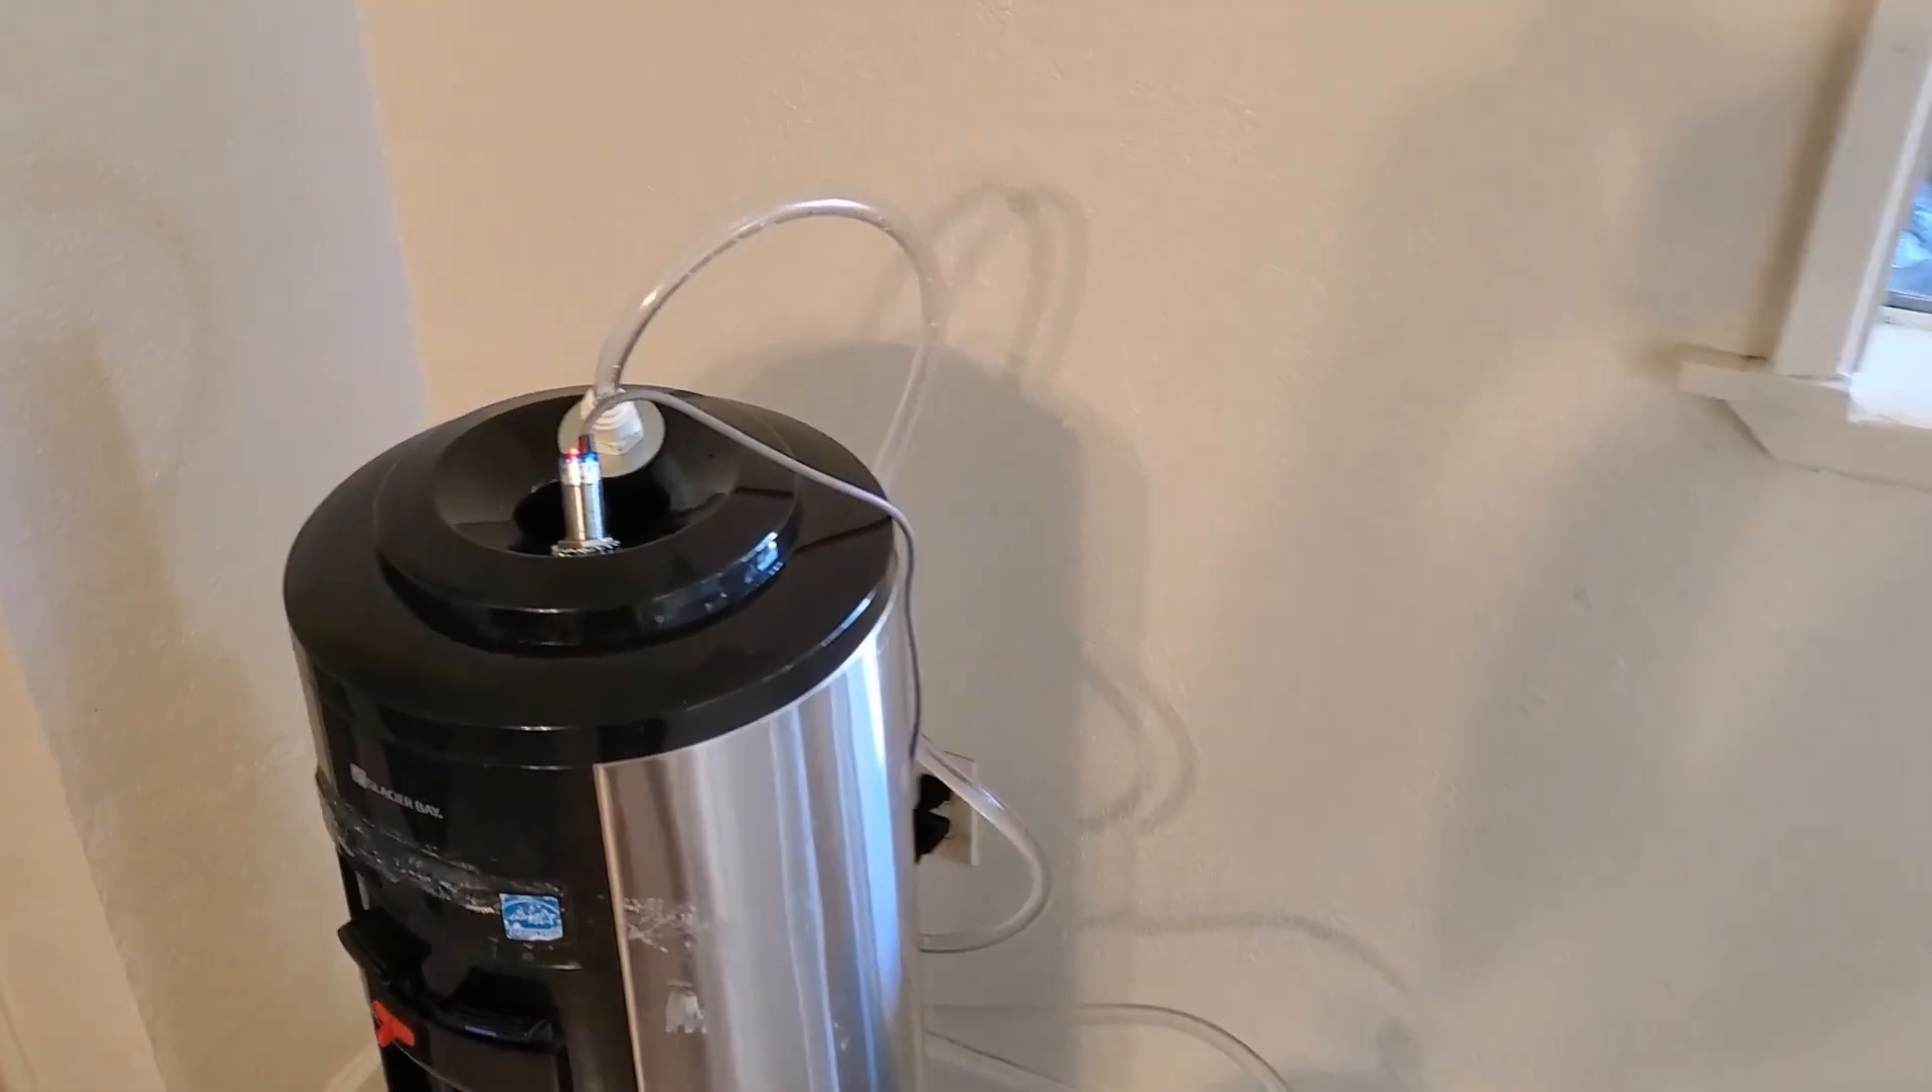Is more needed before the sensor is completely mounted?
No.